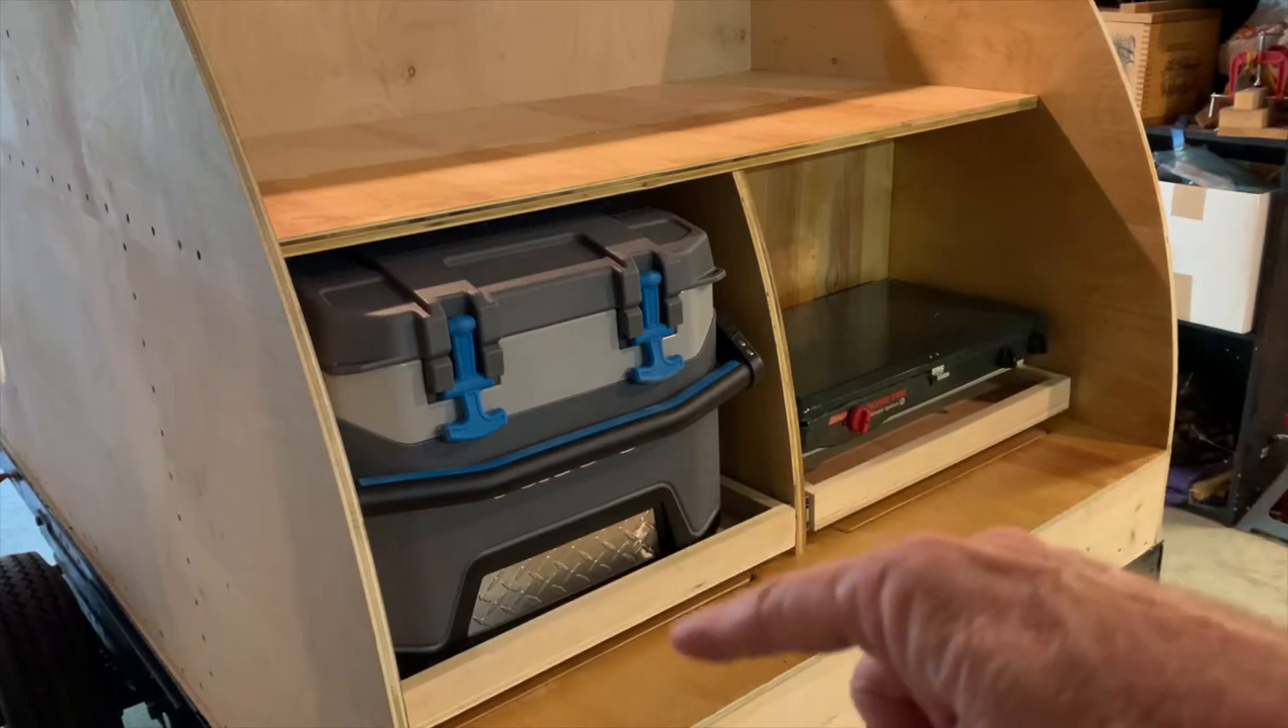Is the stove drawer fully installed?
Yes.